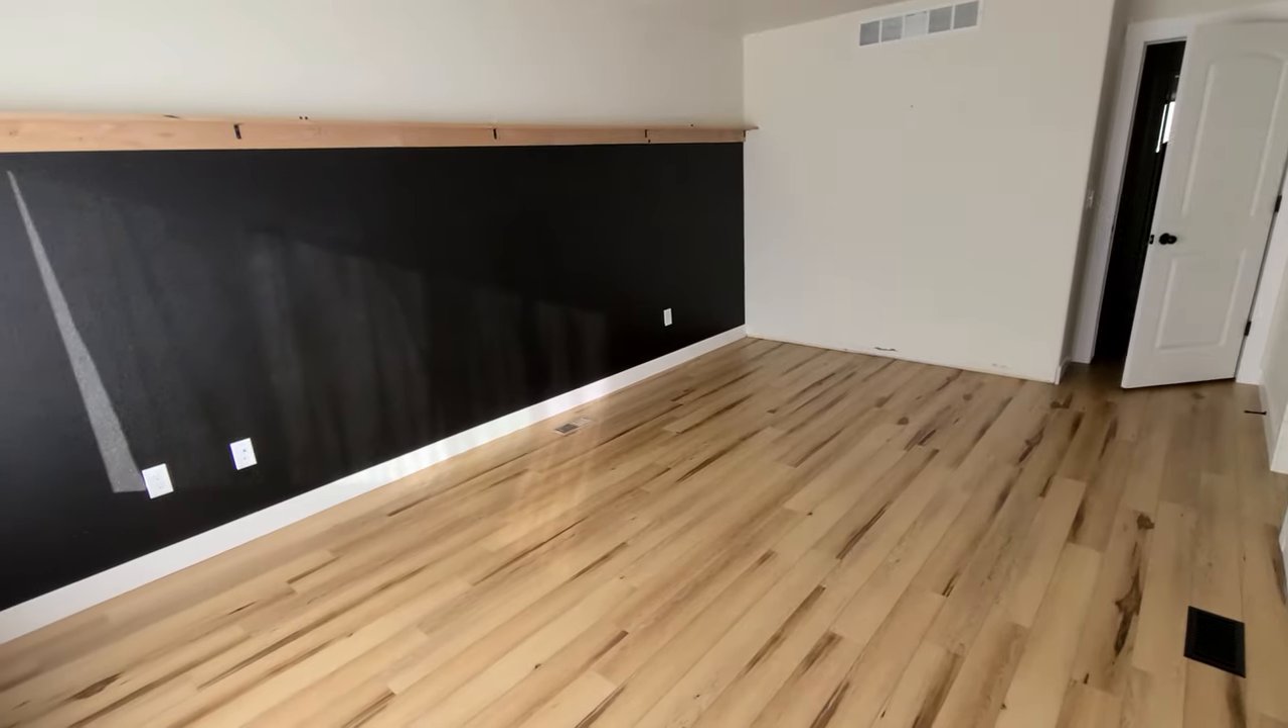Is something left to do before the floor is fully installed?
No.